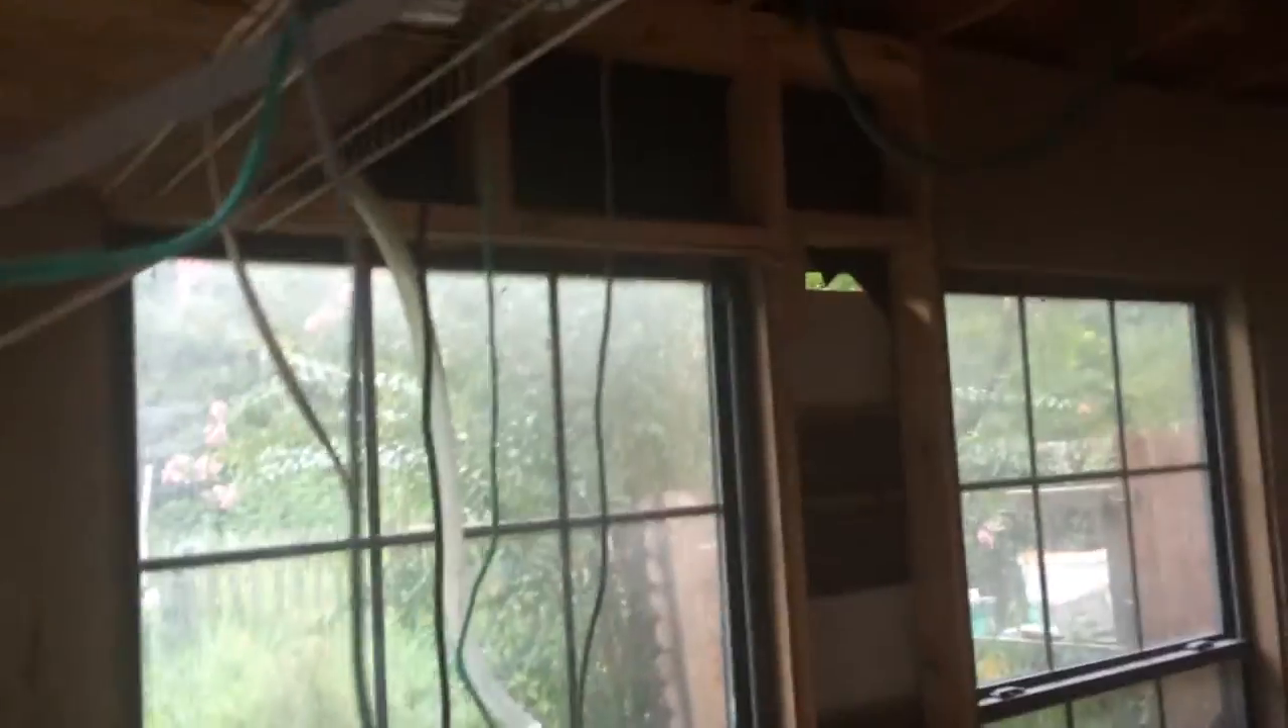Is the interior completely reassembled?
No.